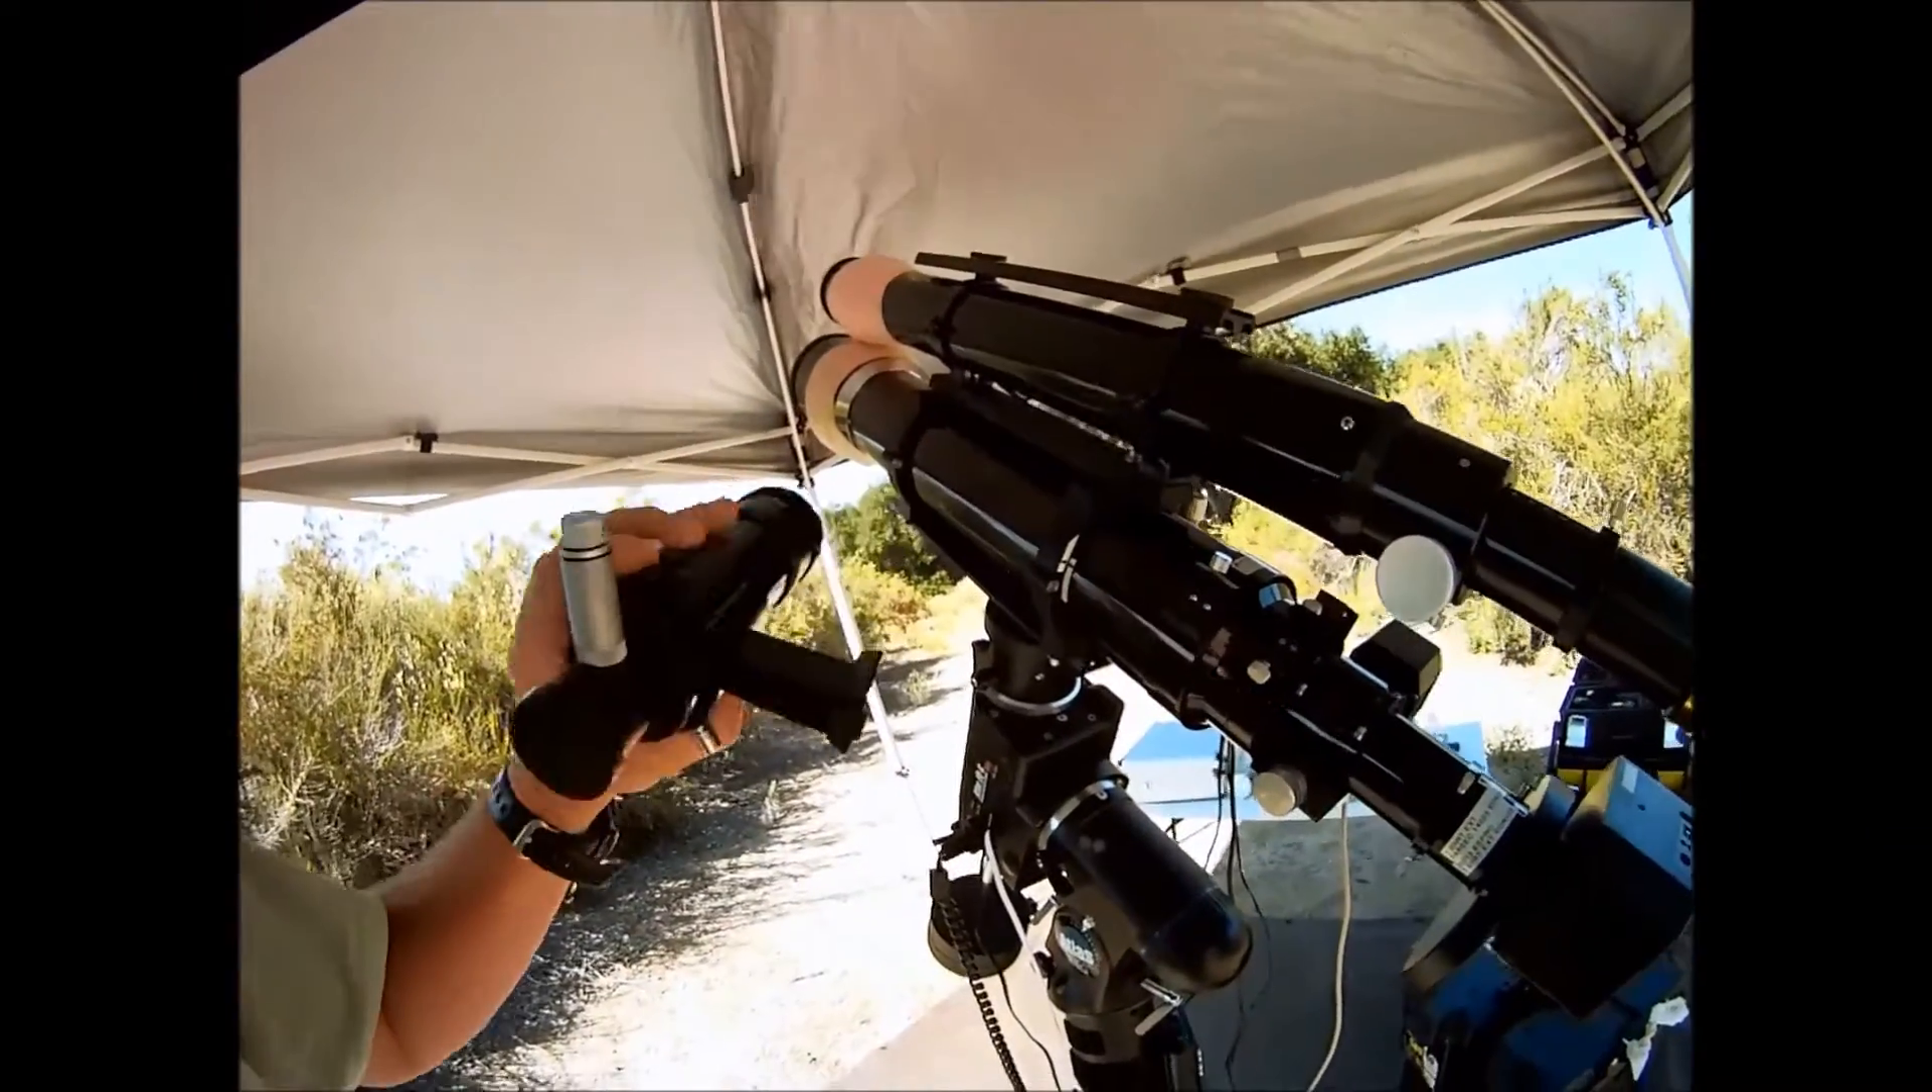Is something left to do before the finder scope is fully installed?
Yes.